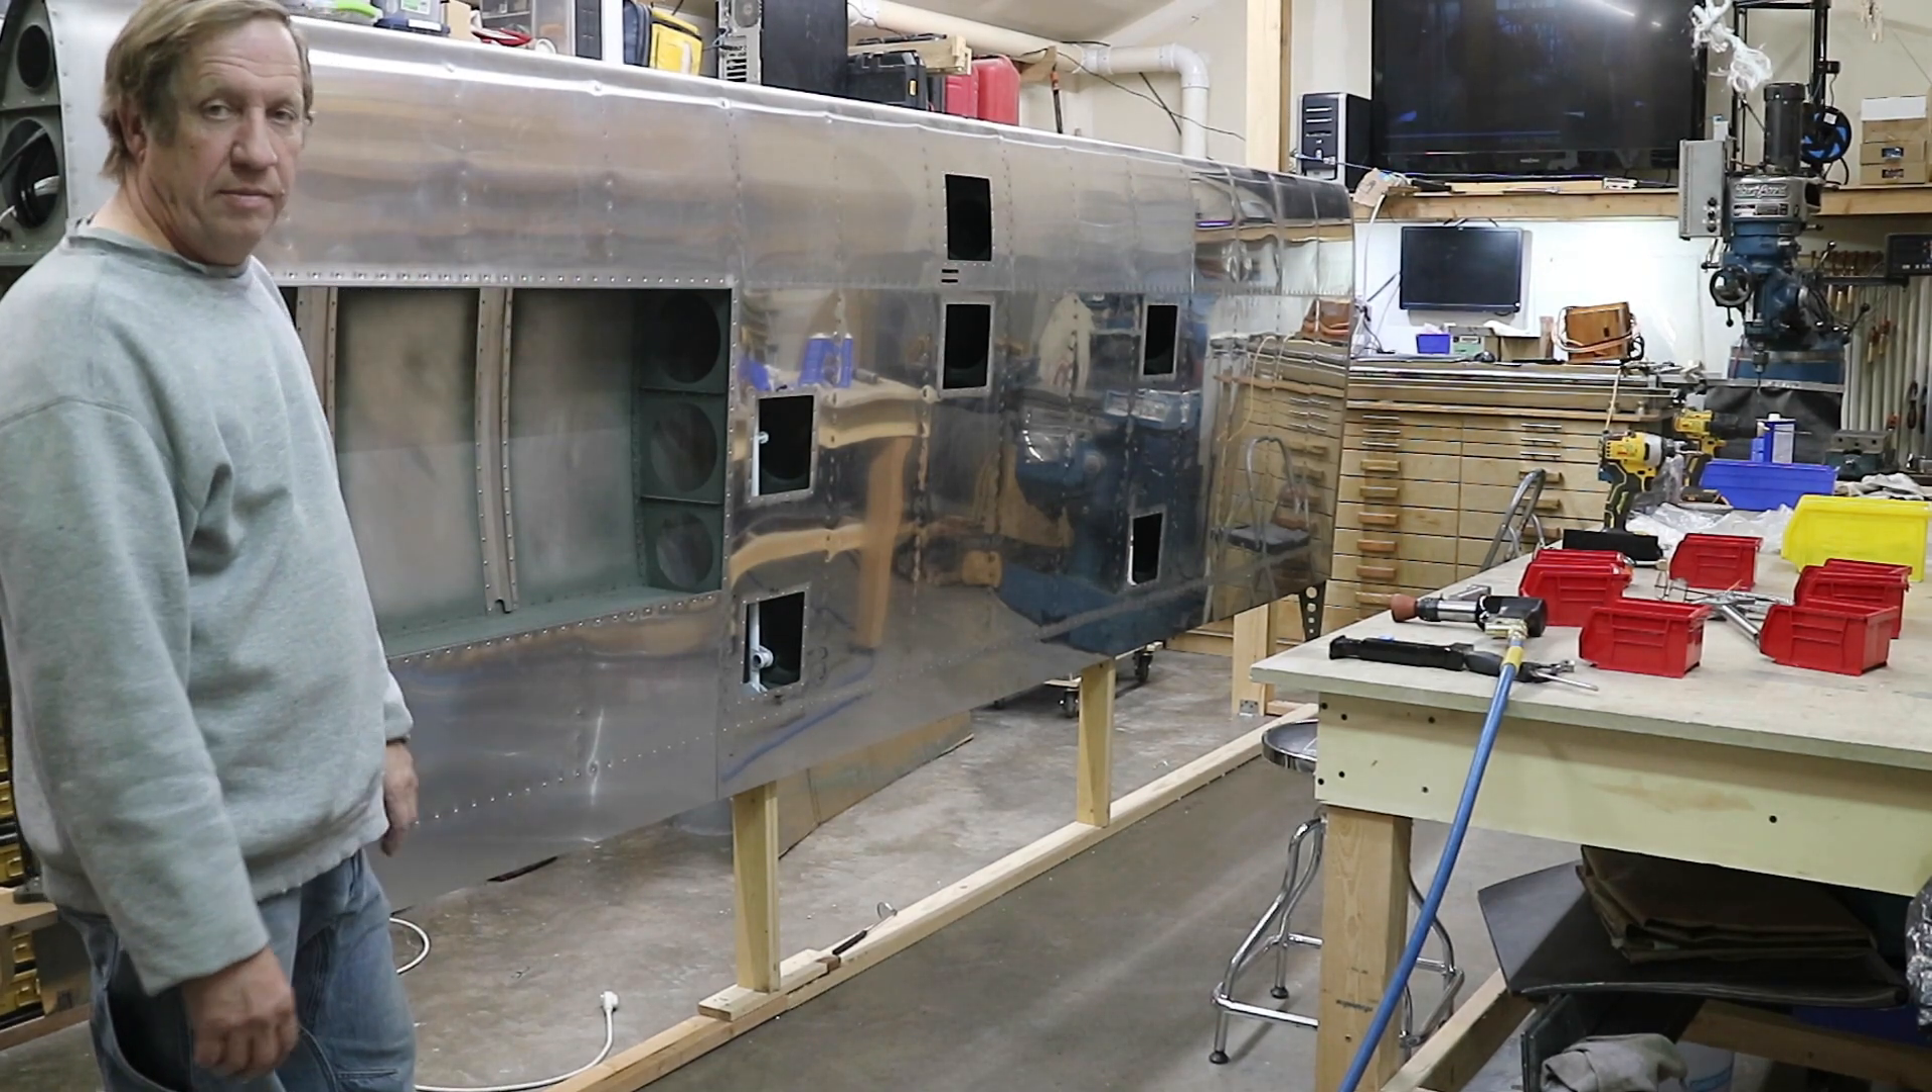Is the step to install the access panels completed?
No.